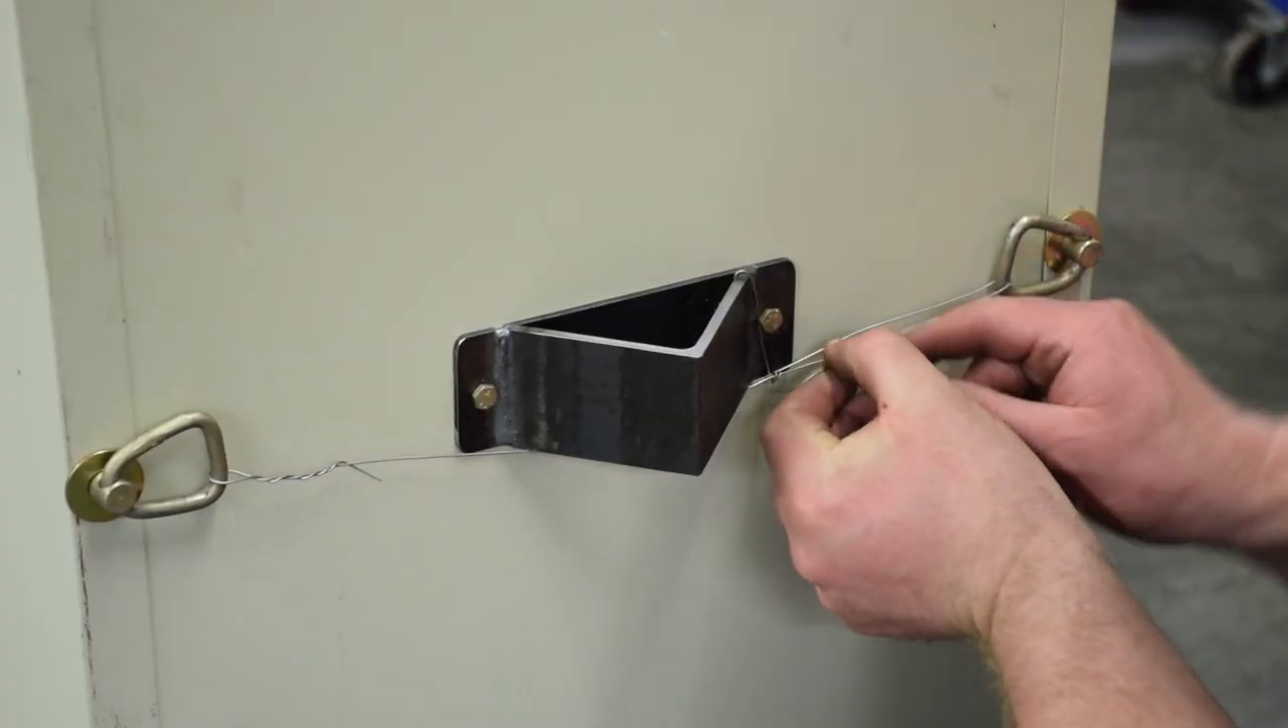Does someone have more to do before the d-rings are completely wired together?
Yes.